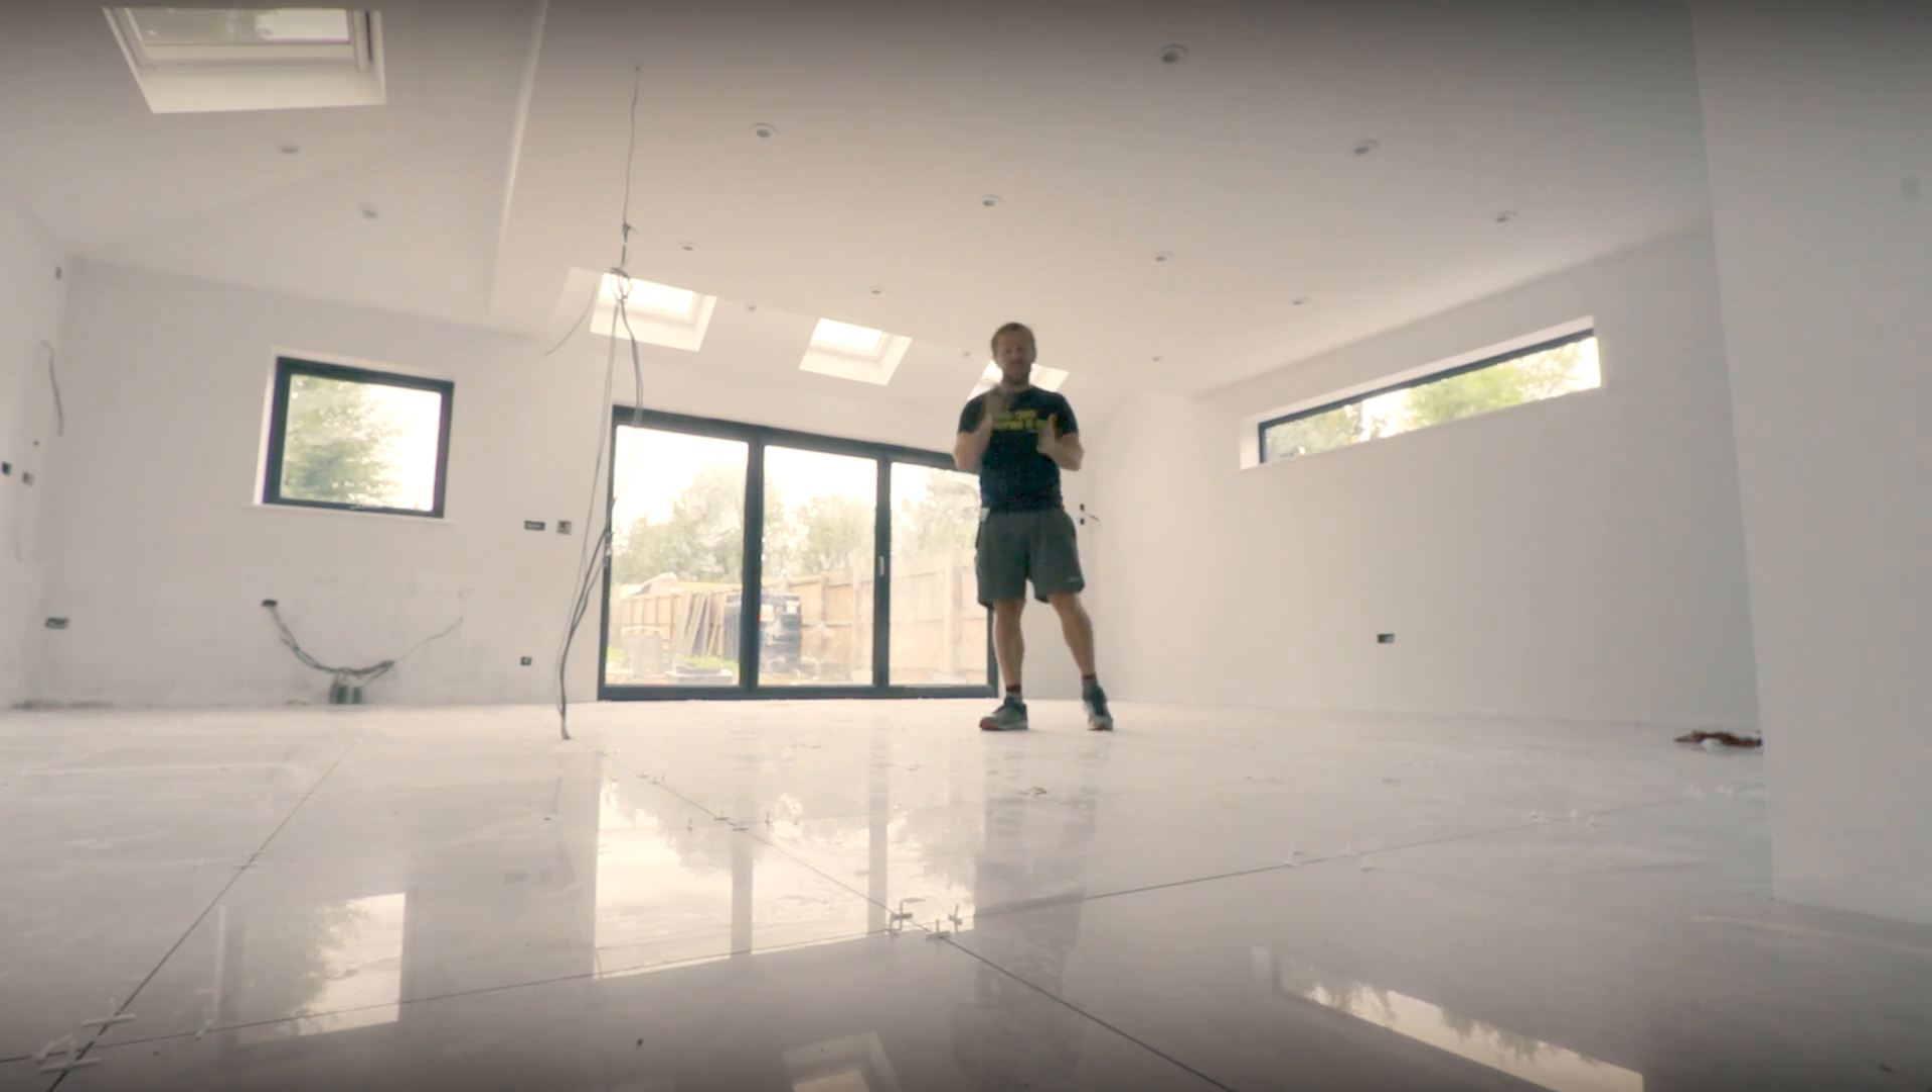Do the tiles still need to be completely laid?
No.